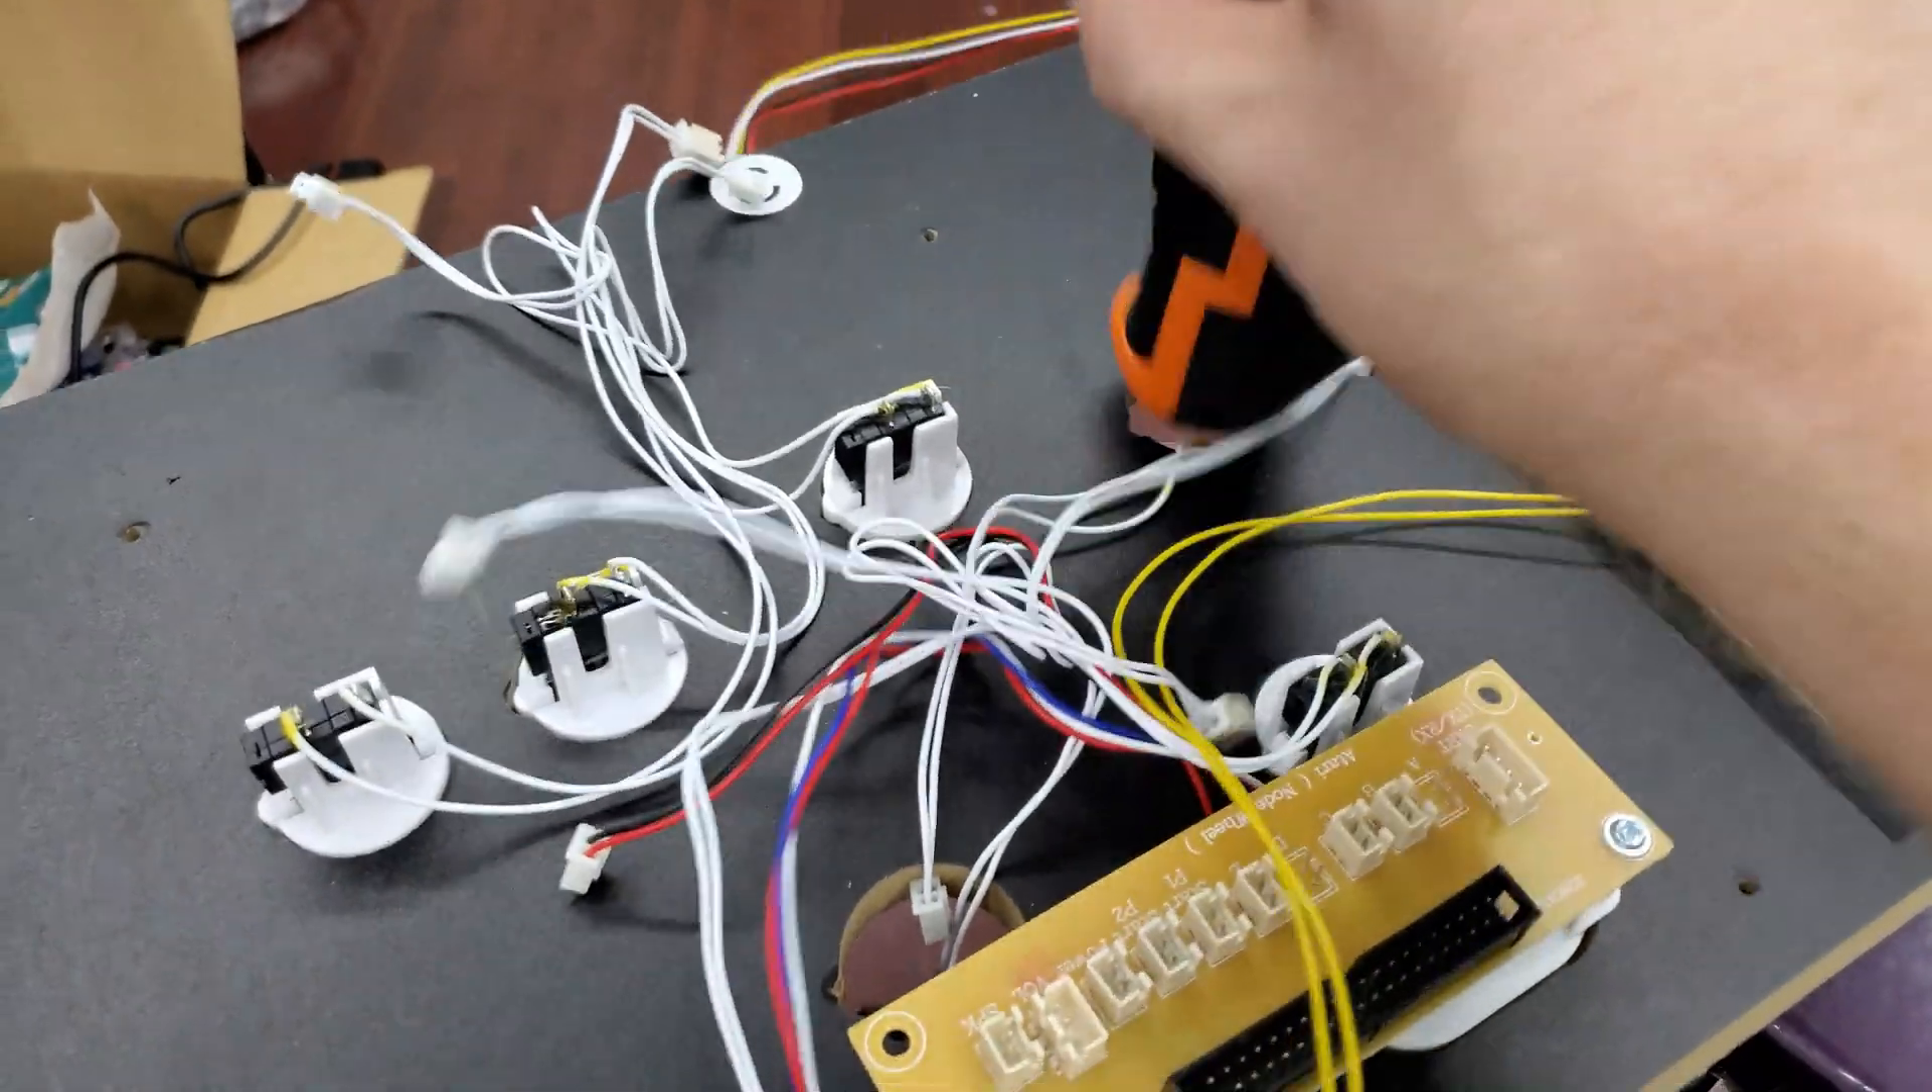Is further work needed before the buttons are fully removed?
Yes.